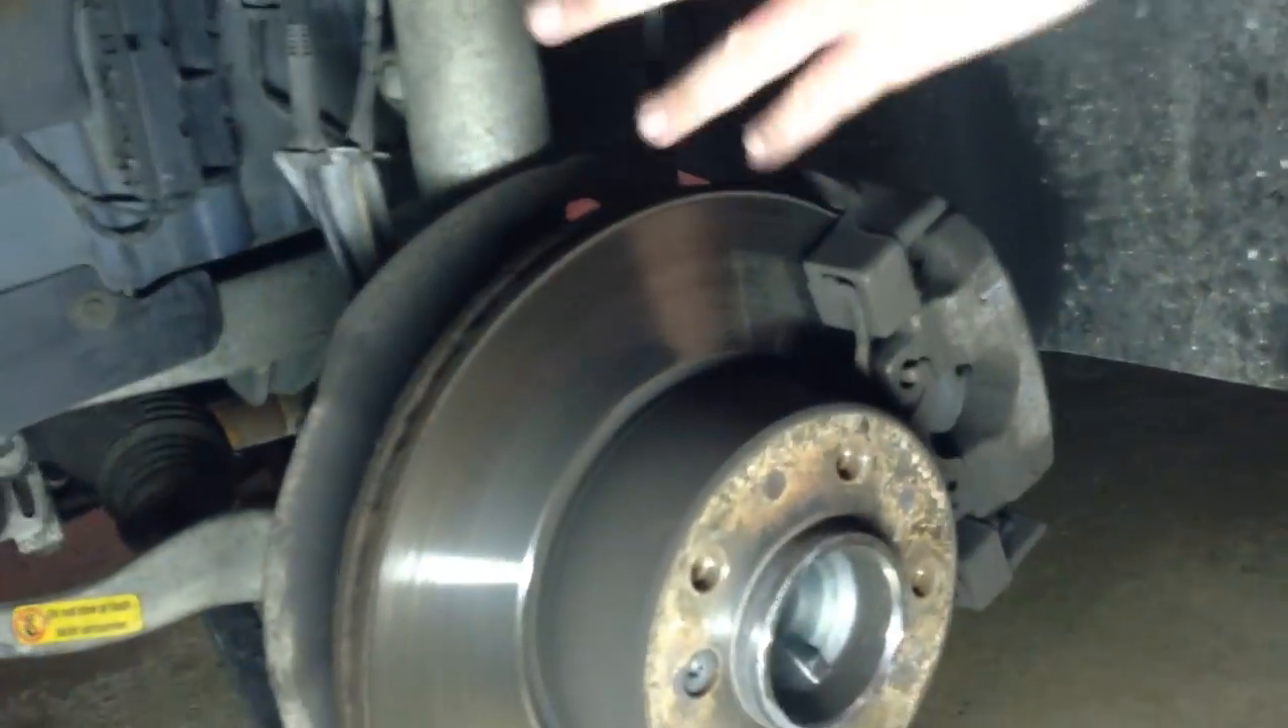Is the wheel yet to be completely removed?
No.